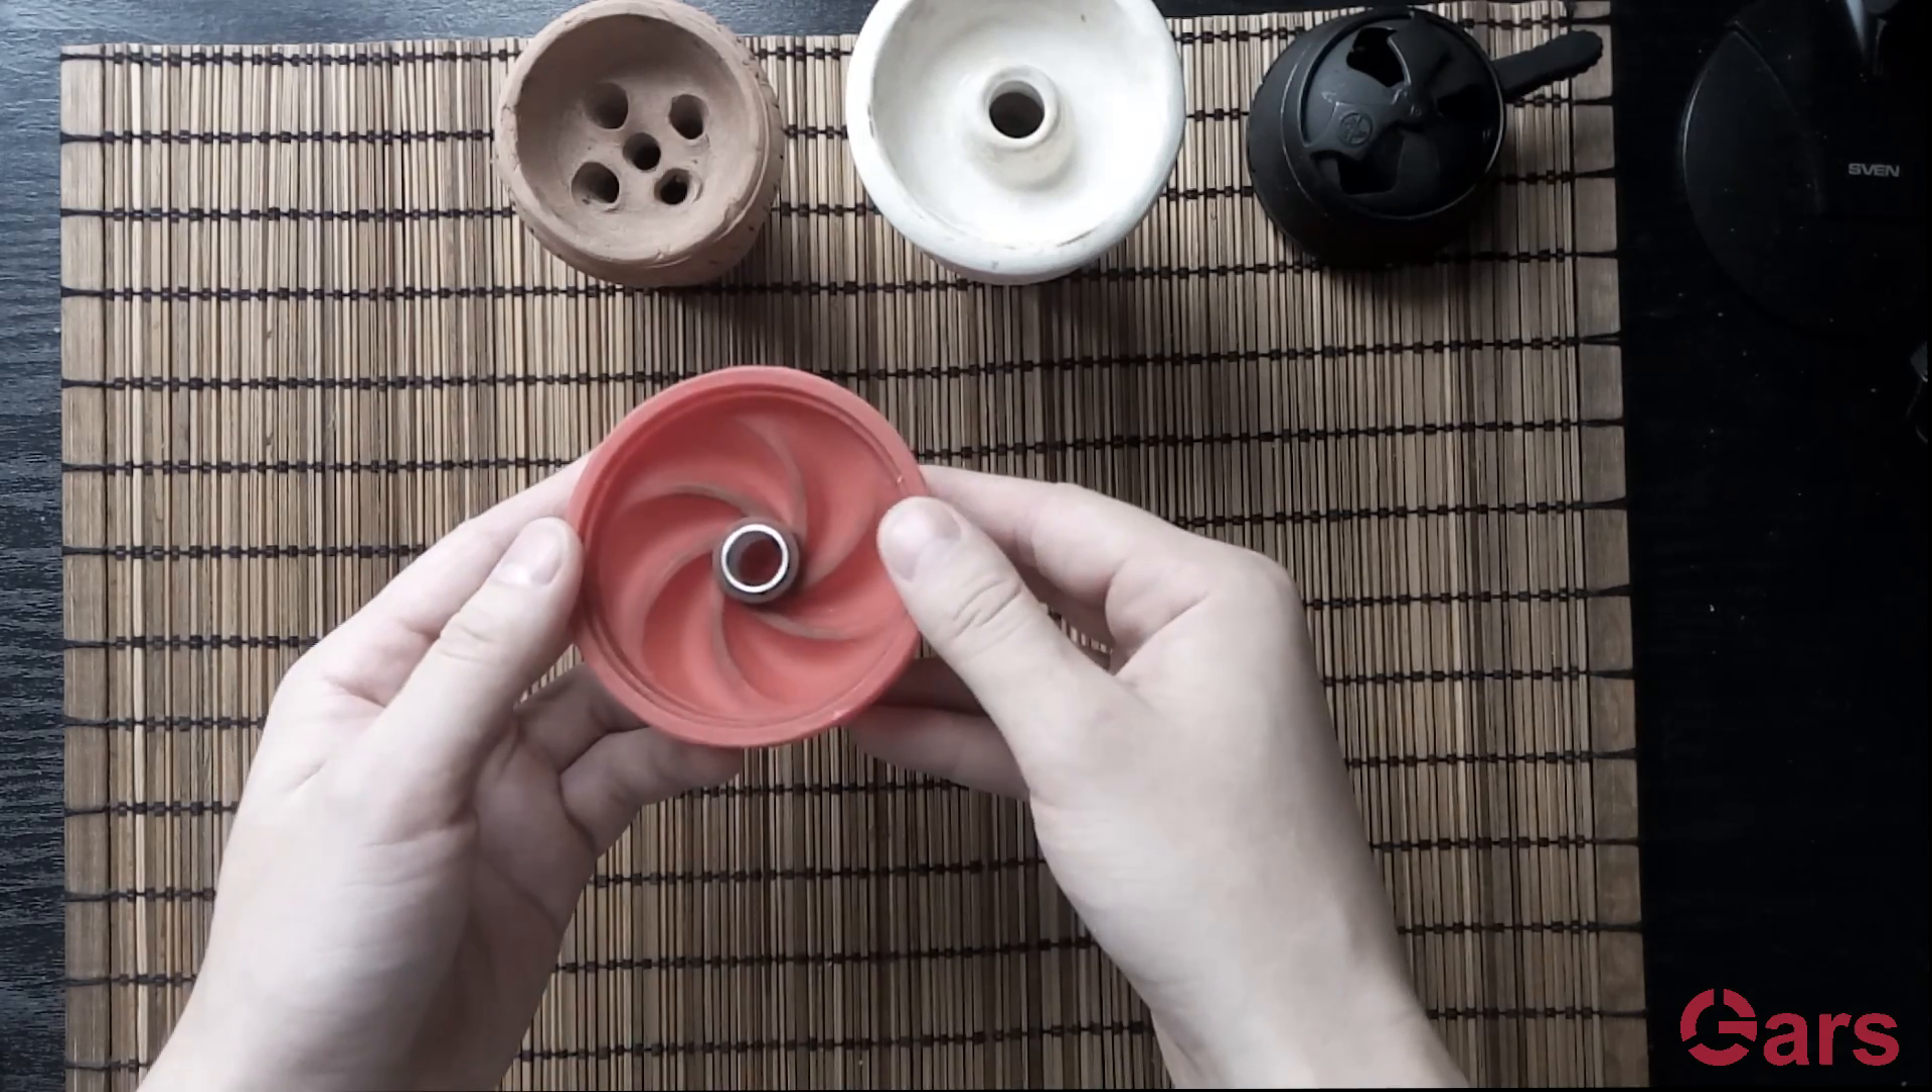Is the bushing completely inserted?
Yes.